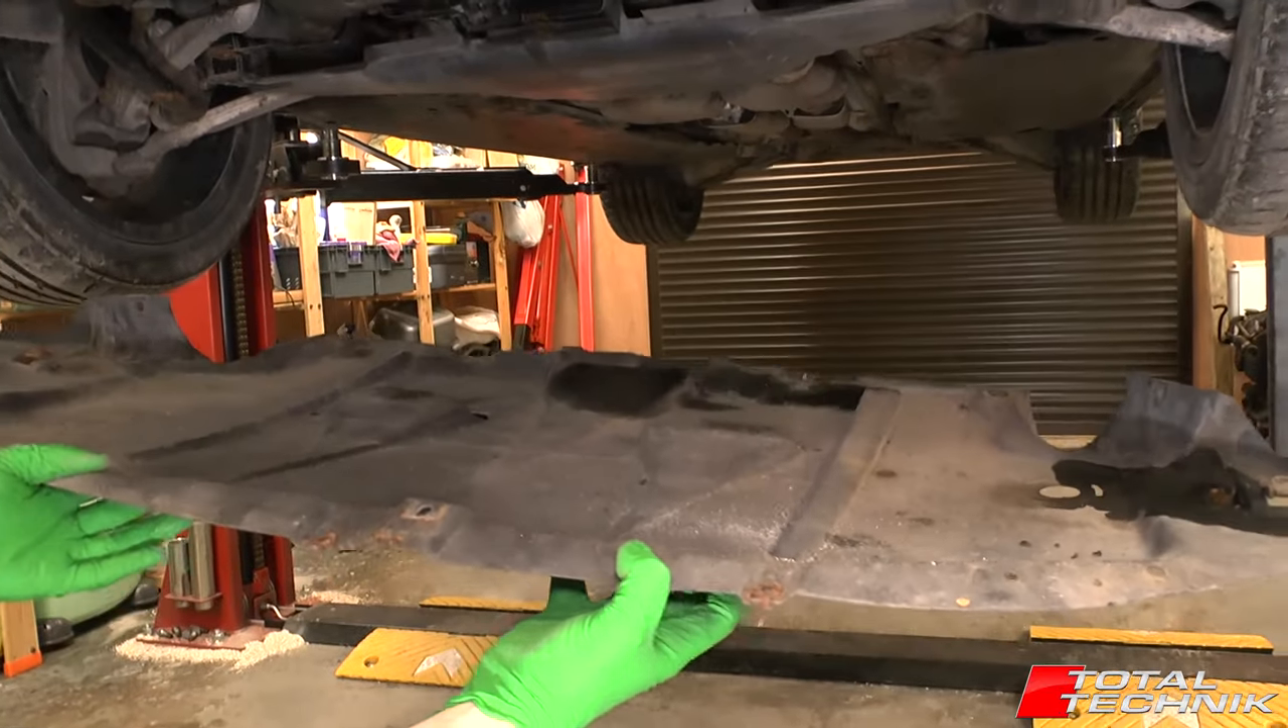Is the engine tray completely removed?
Yes.